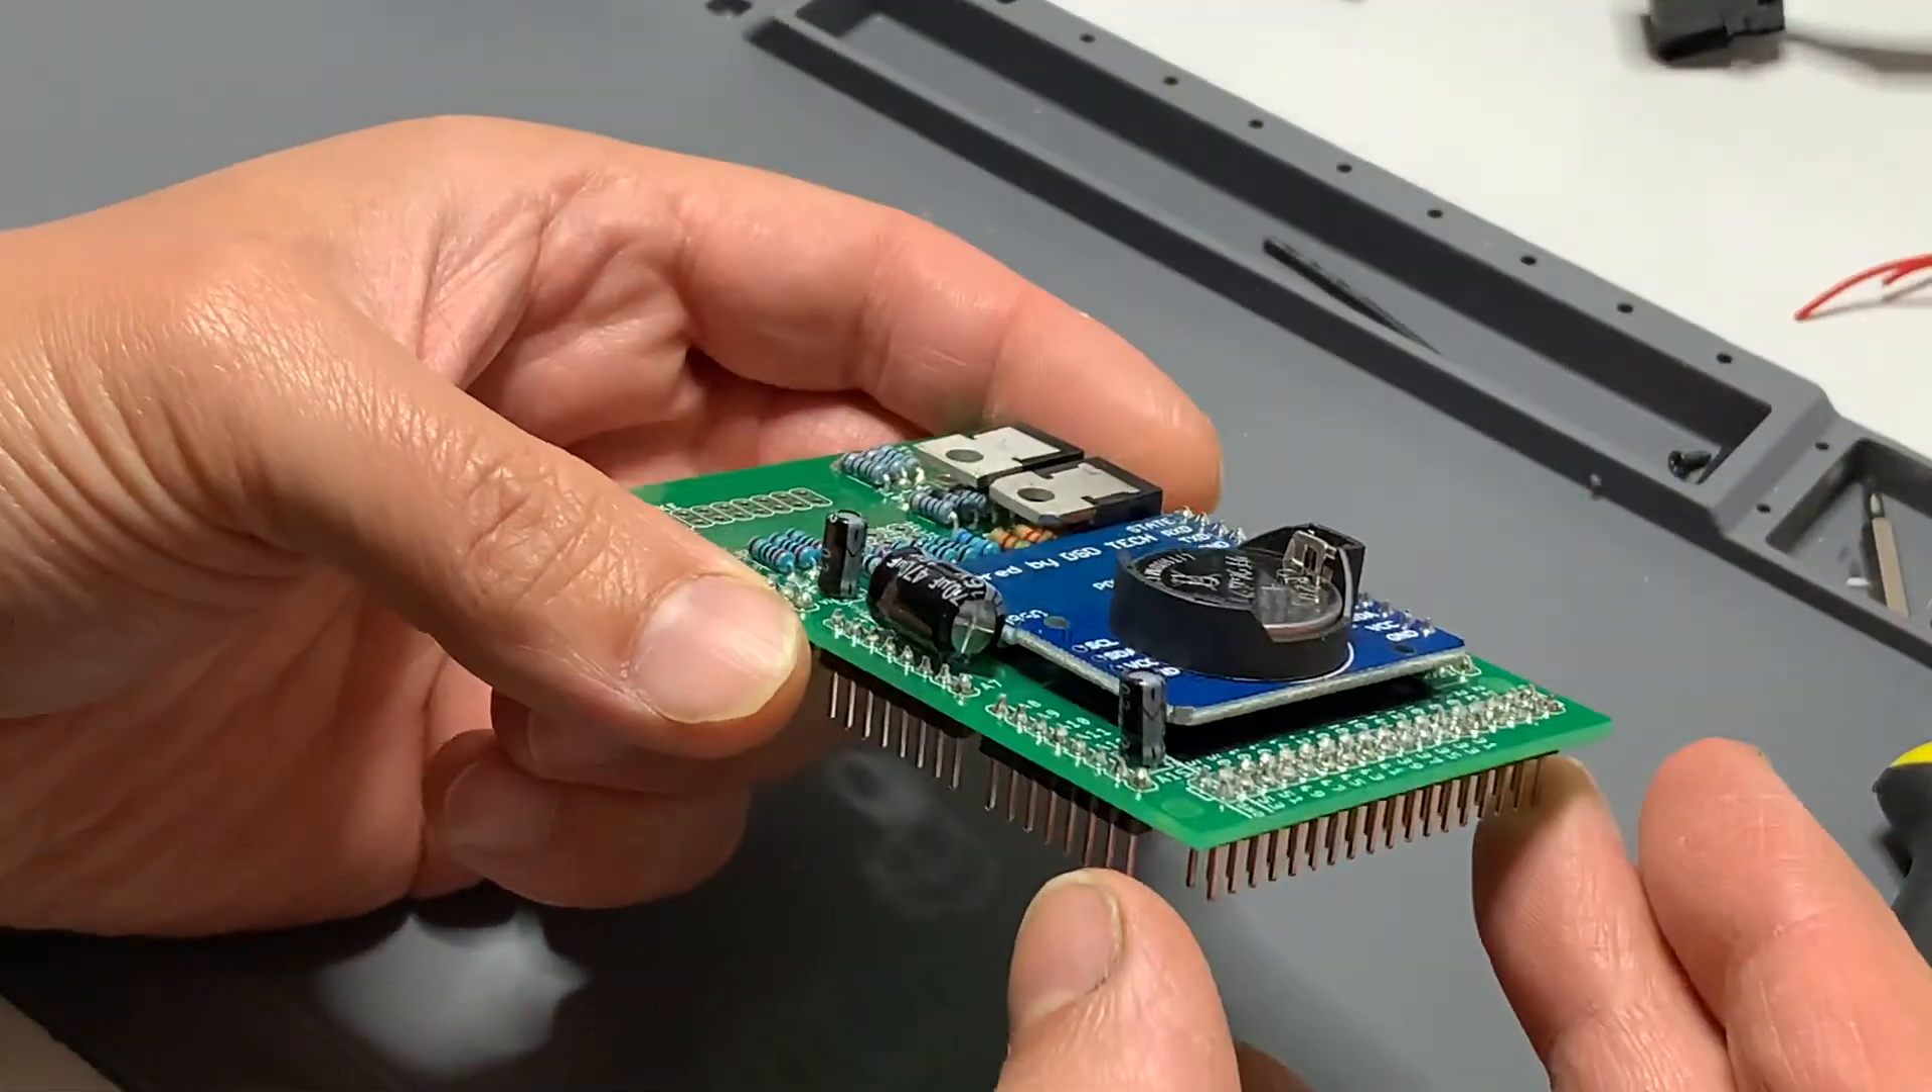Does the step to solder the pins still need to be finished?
No.